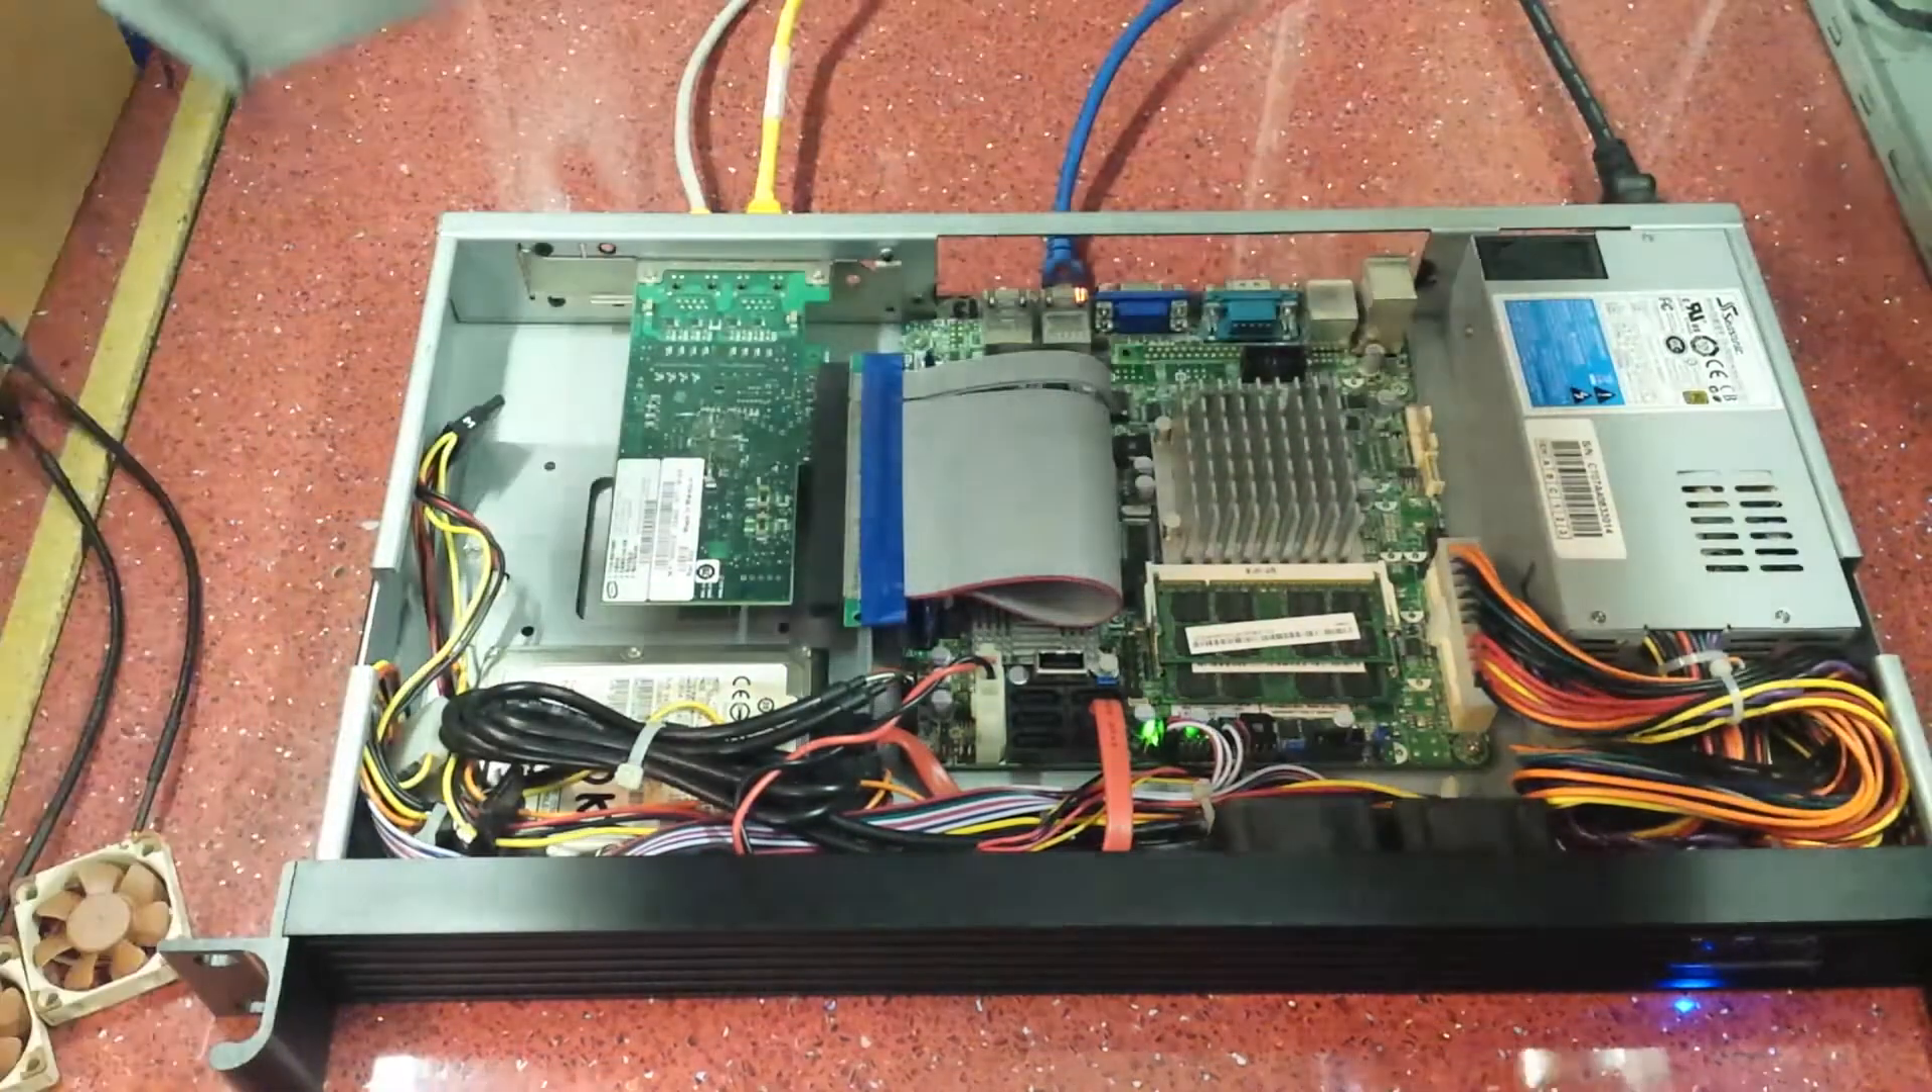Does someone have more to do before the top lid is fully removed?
No.